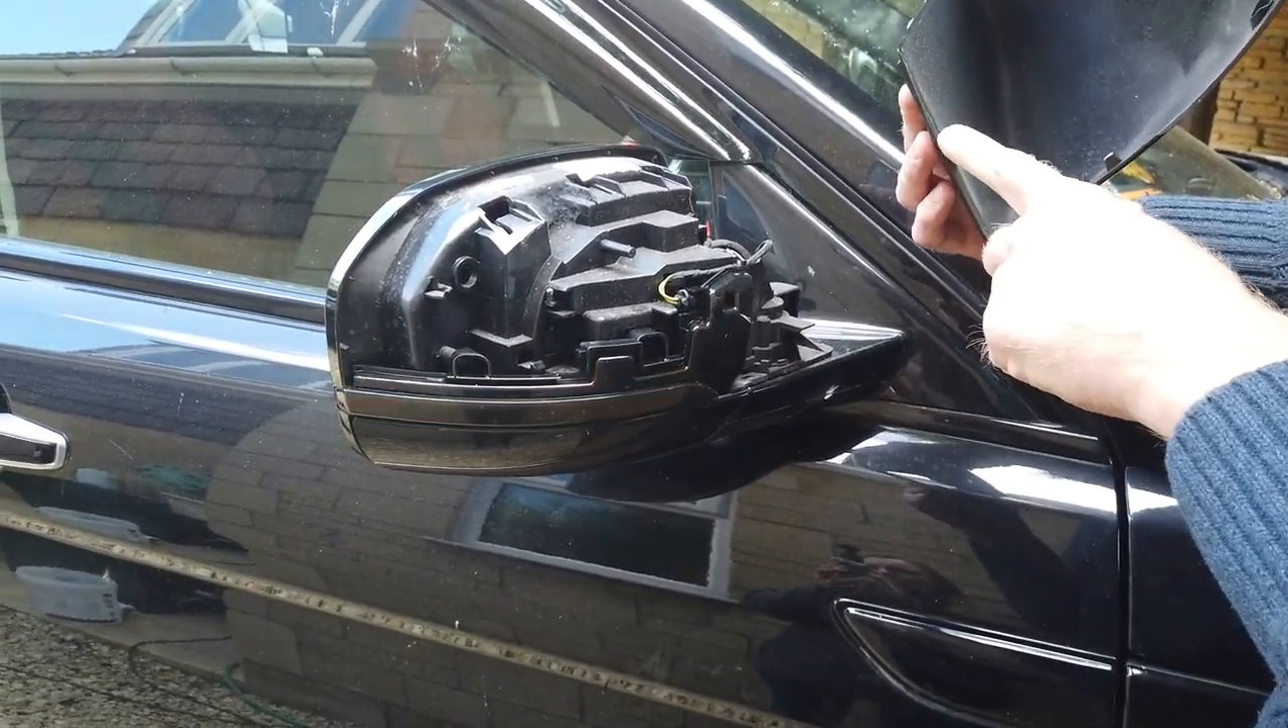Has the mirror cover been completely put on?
No.